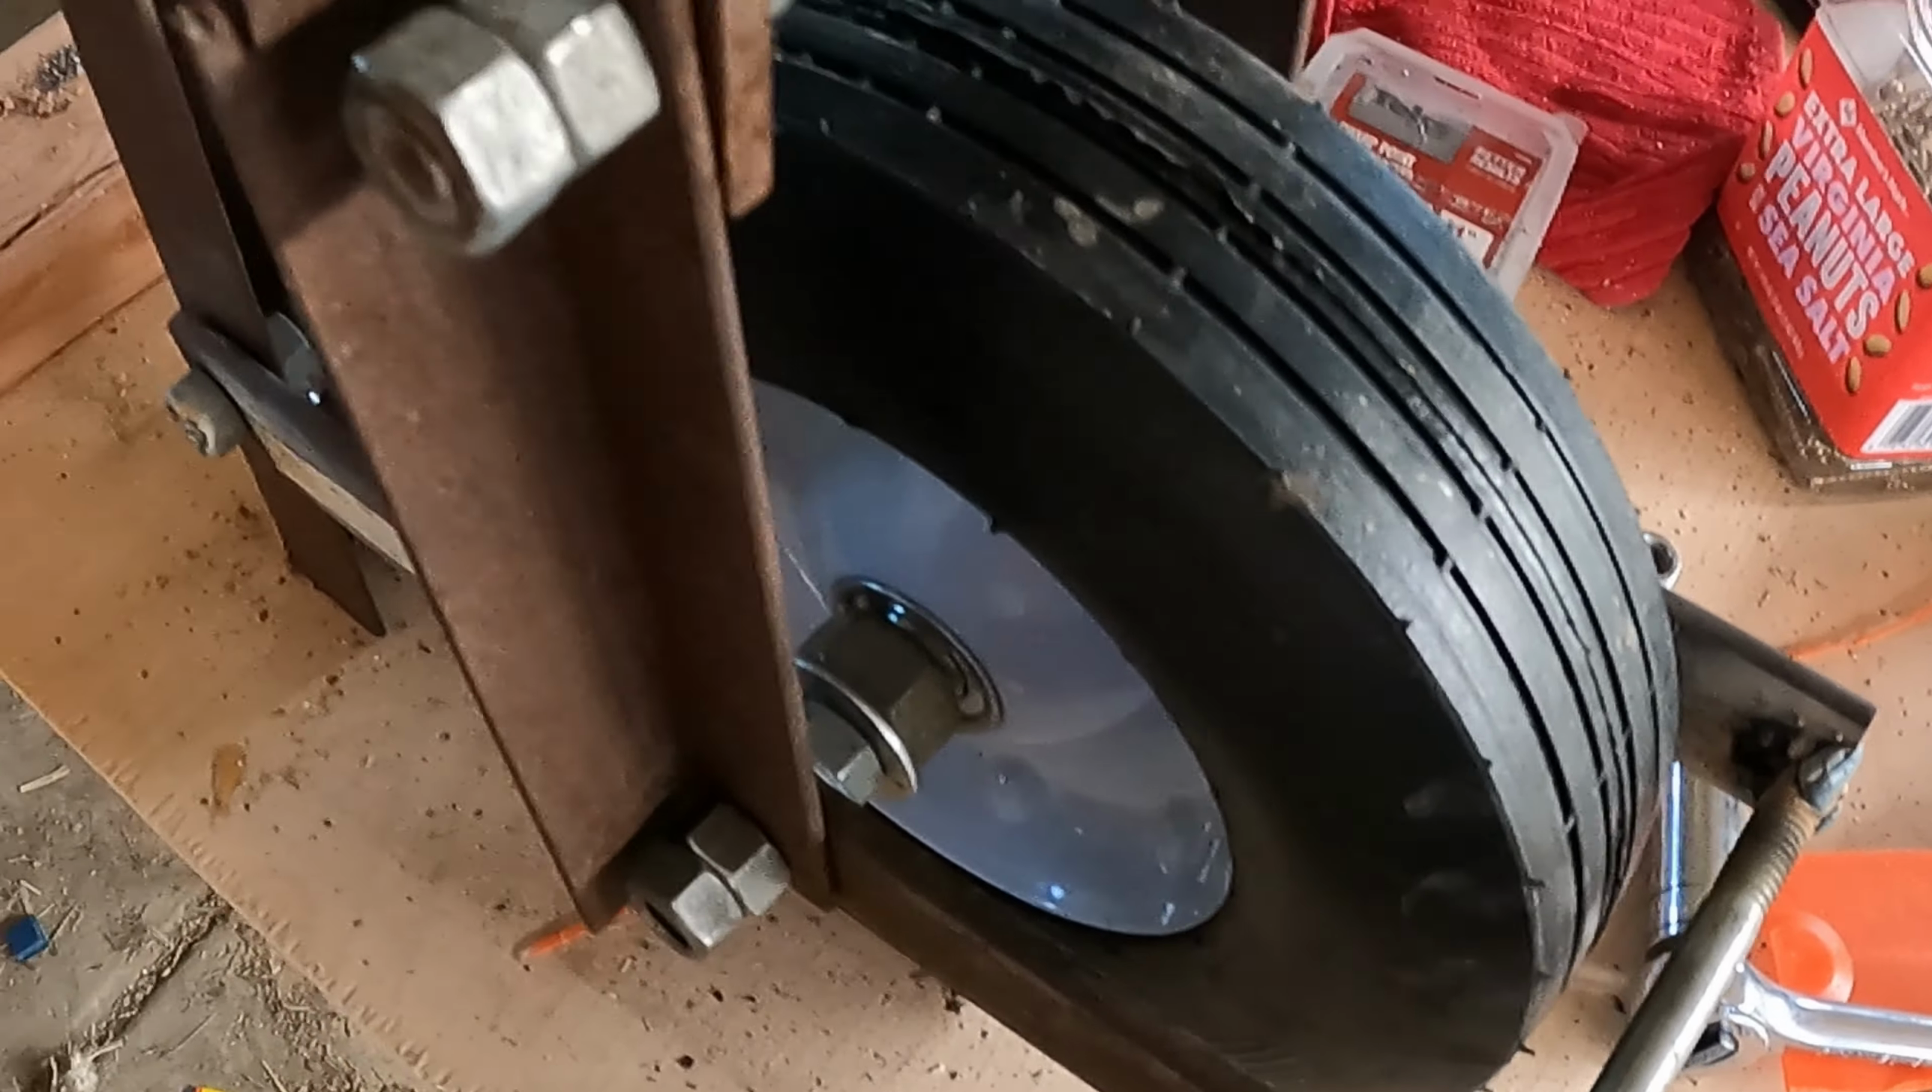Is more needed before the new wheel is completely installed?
No.